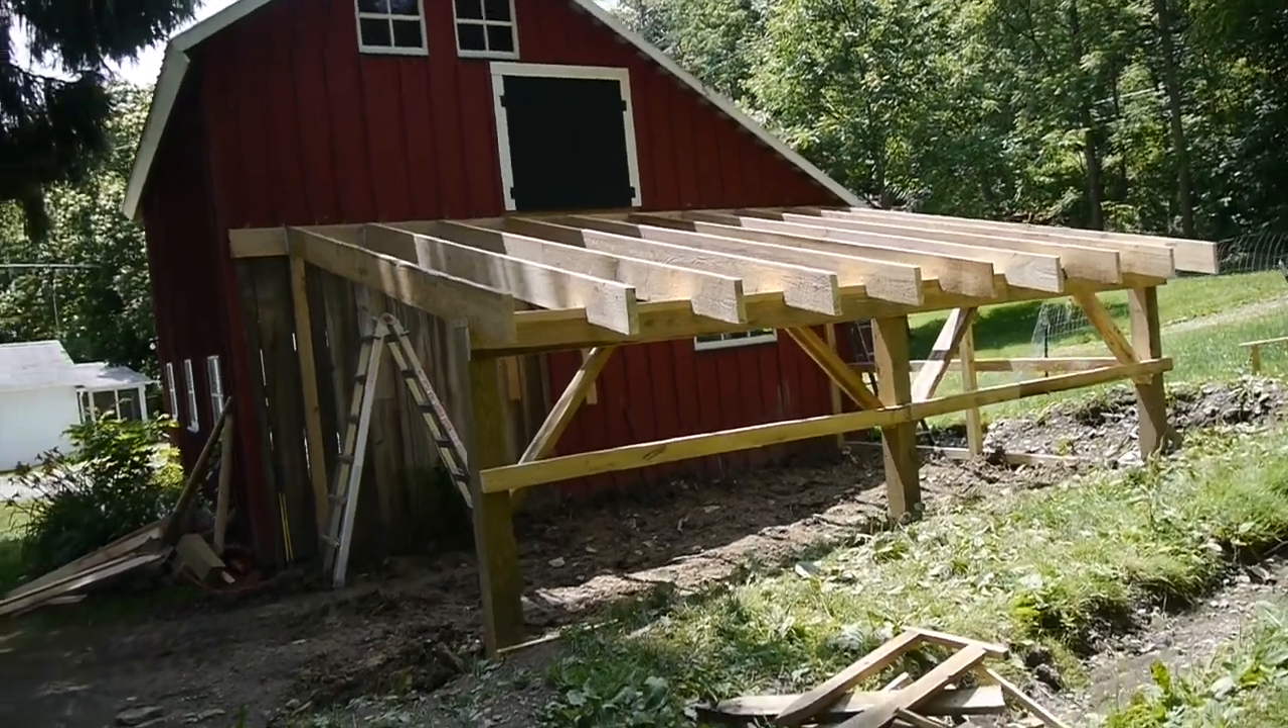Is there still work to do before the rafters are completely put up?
No.